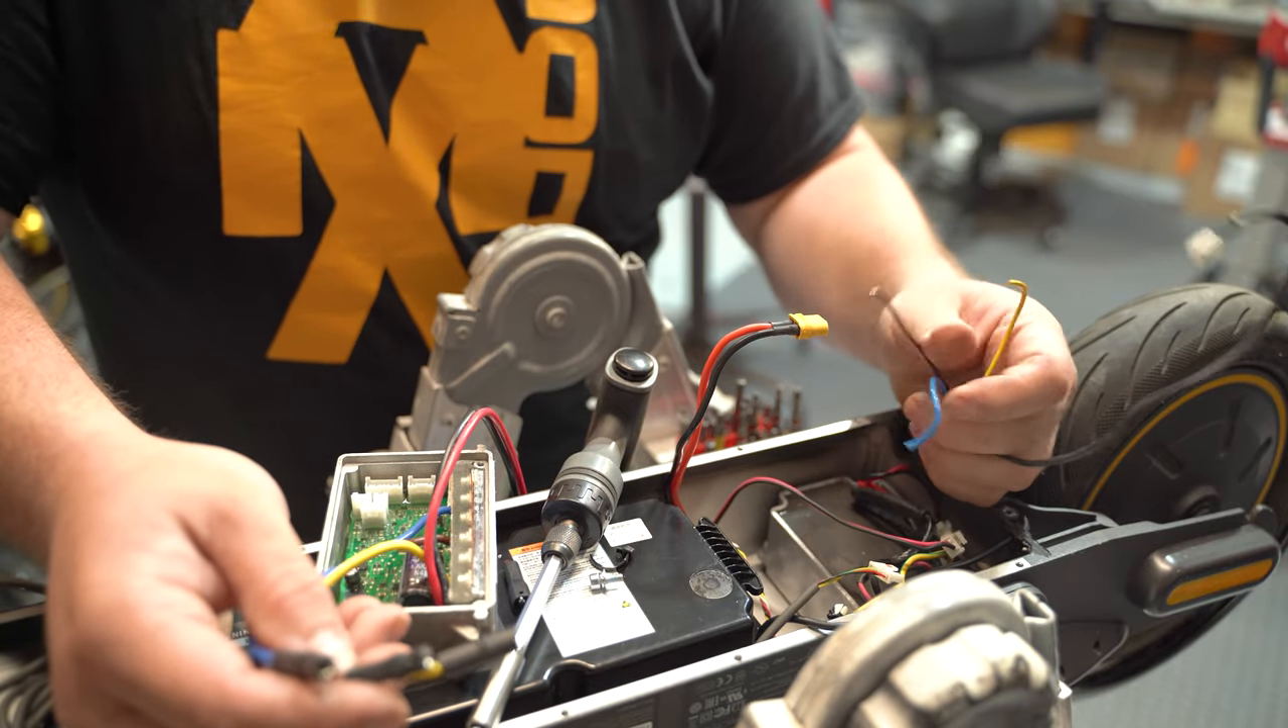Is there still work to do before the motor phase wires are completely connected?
Yes.